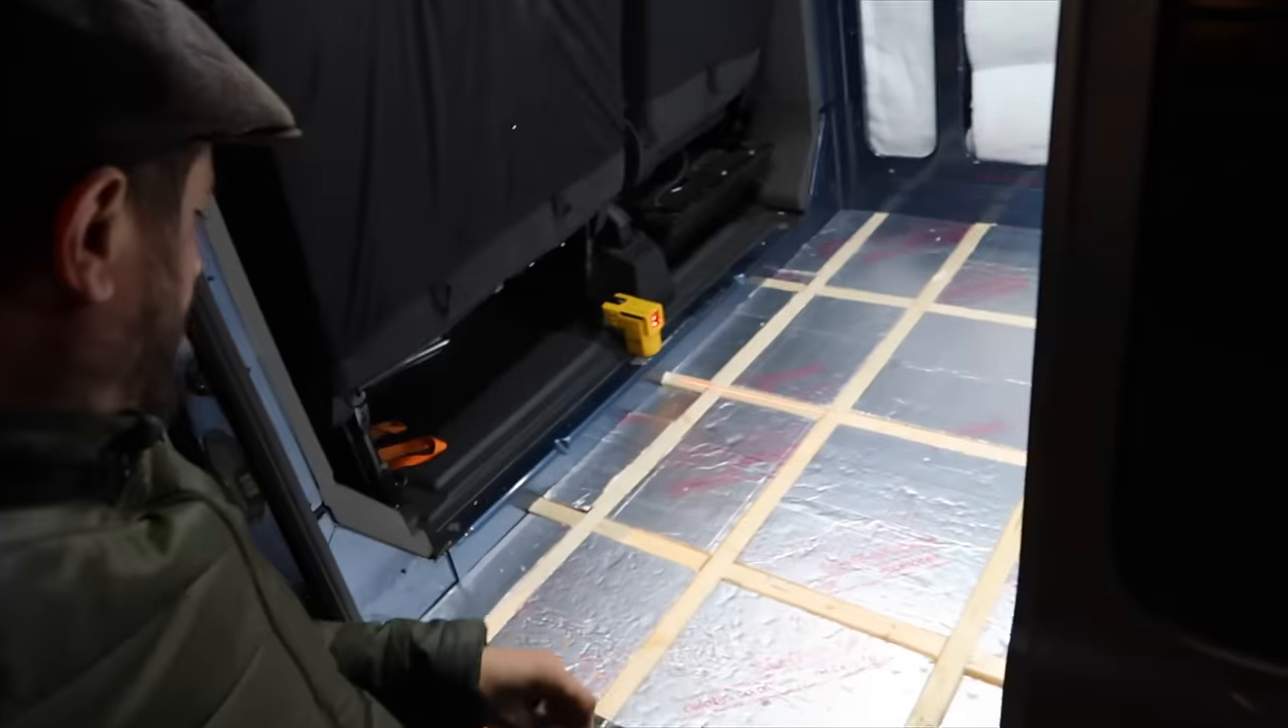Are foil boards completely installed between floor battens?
Yes.